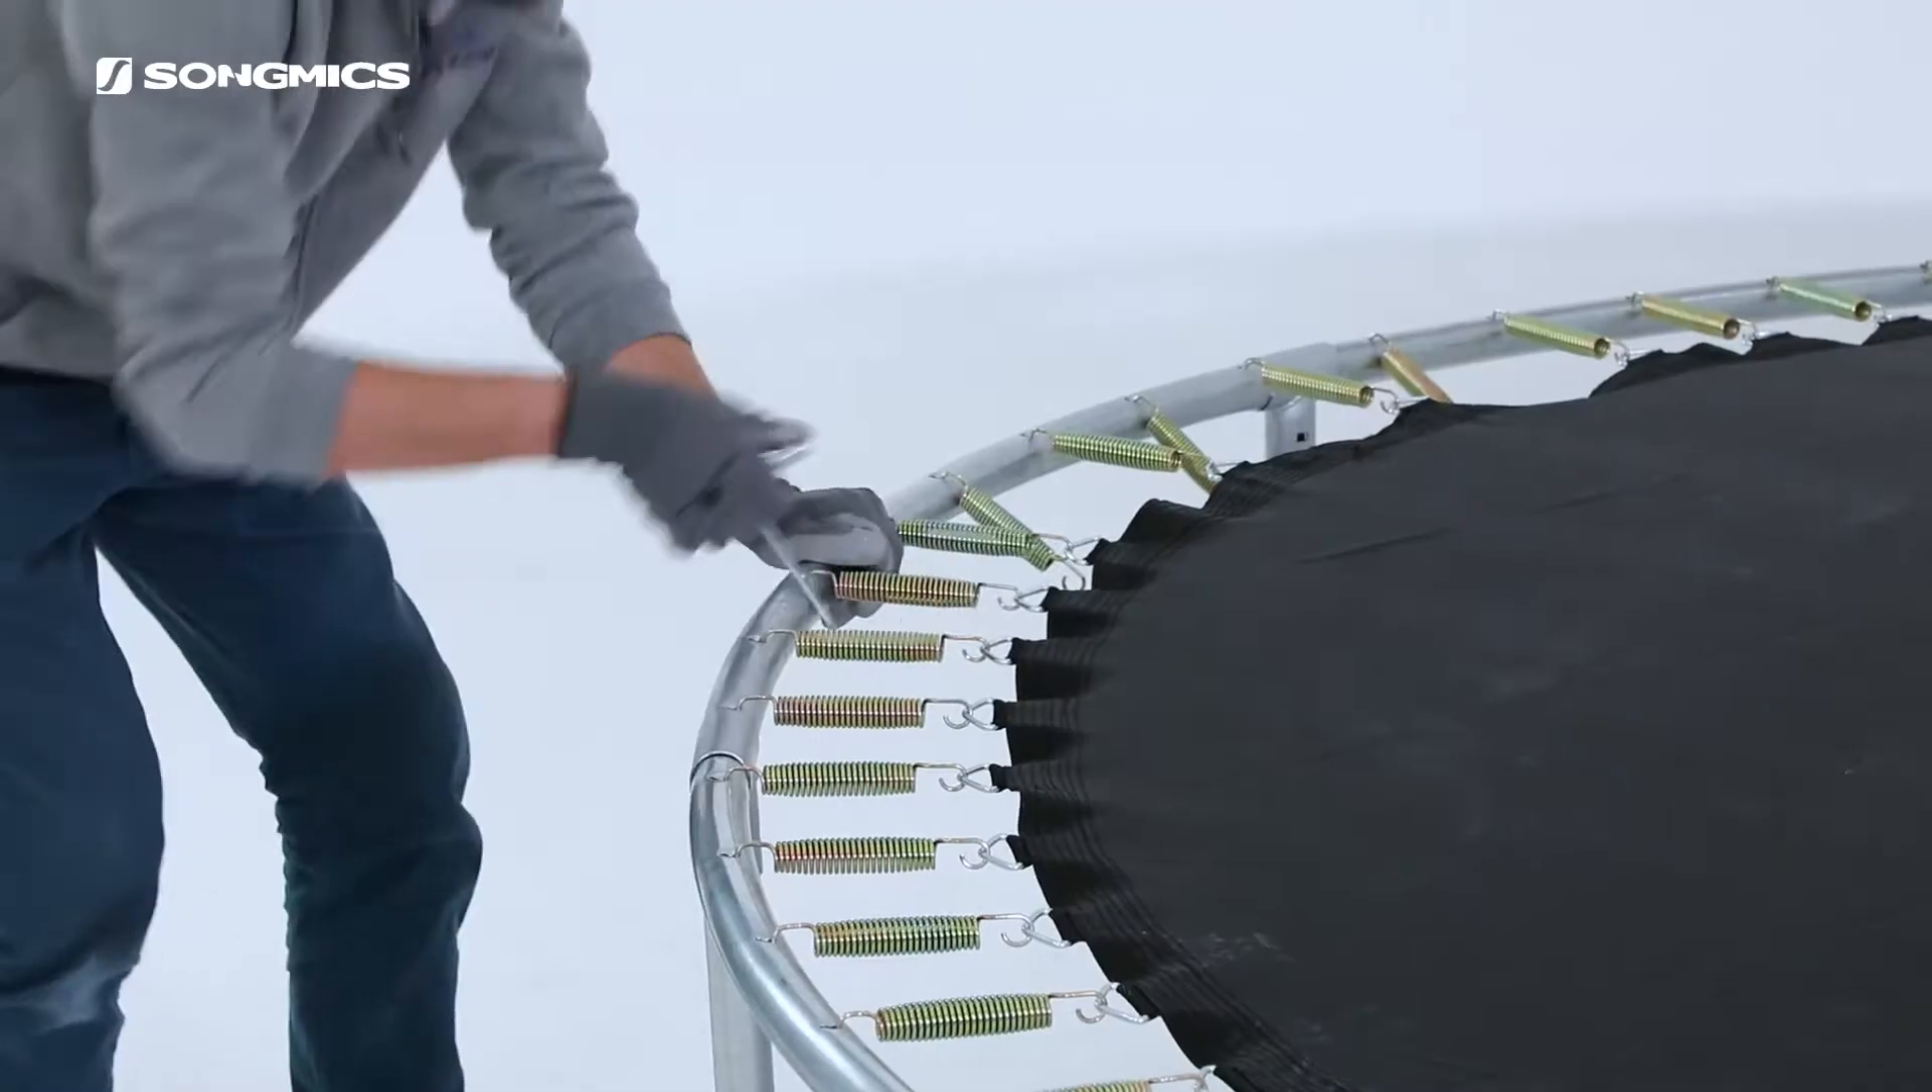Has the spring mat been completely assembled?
No.